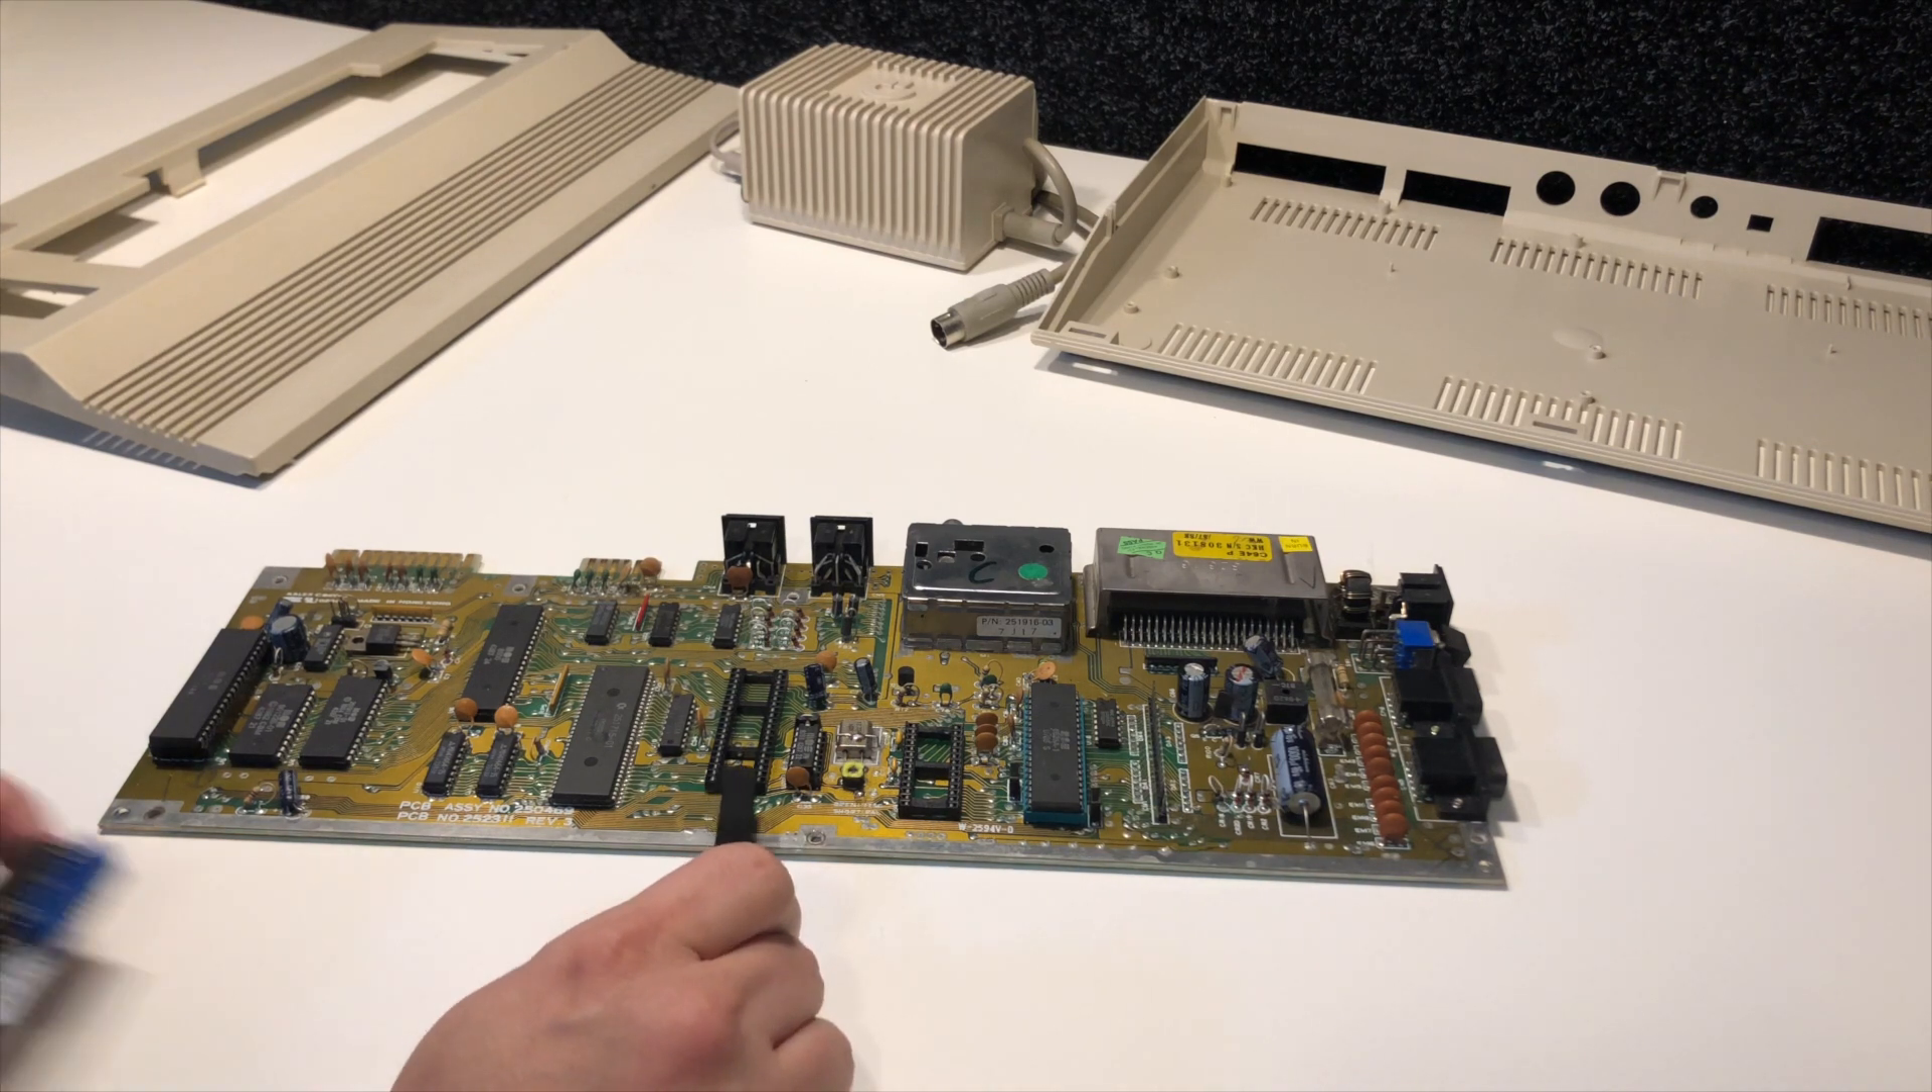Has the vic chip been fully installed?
No.